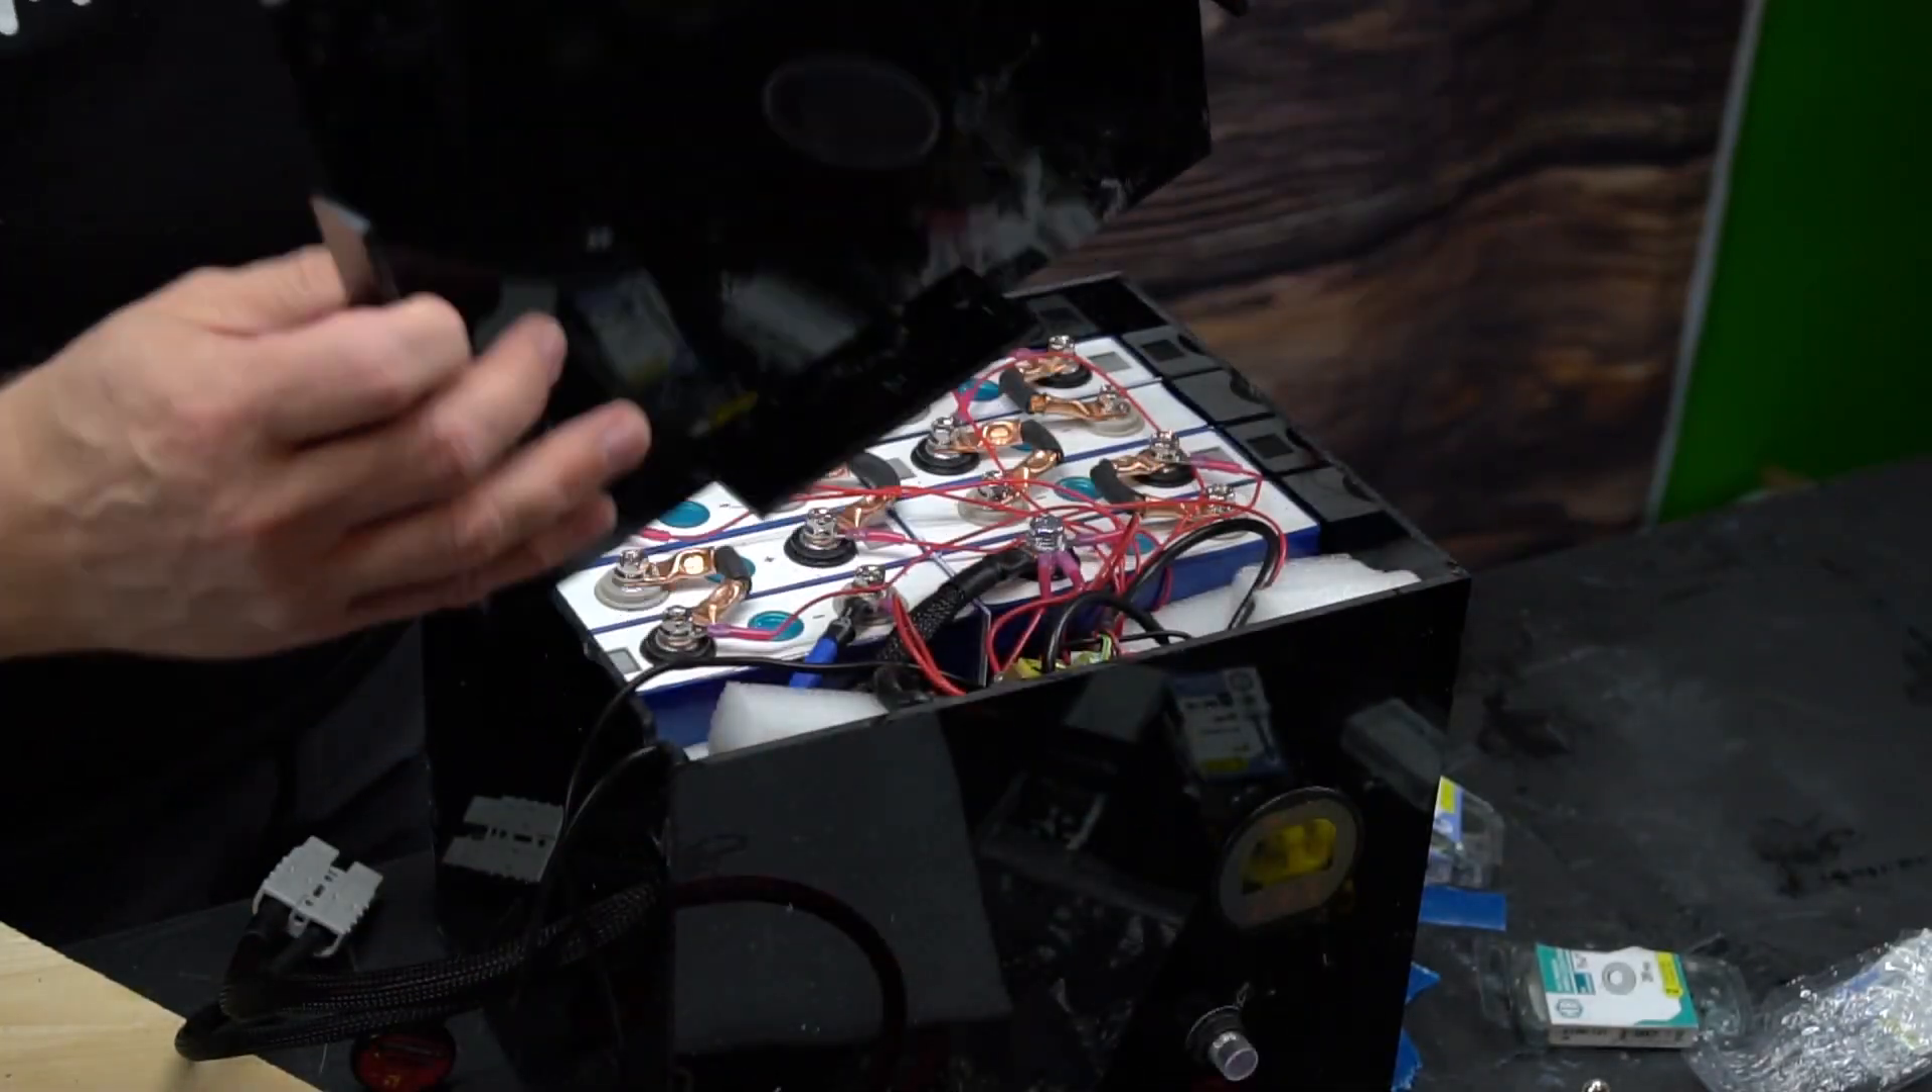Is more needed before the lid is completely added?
Yes.